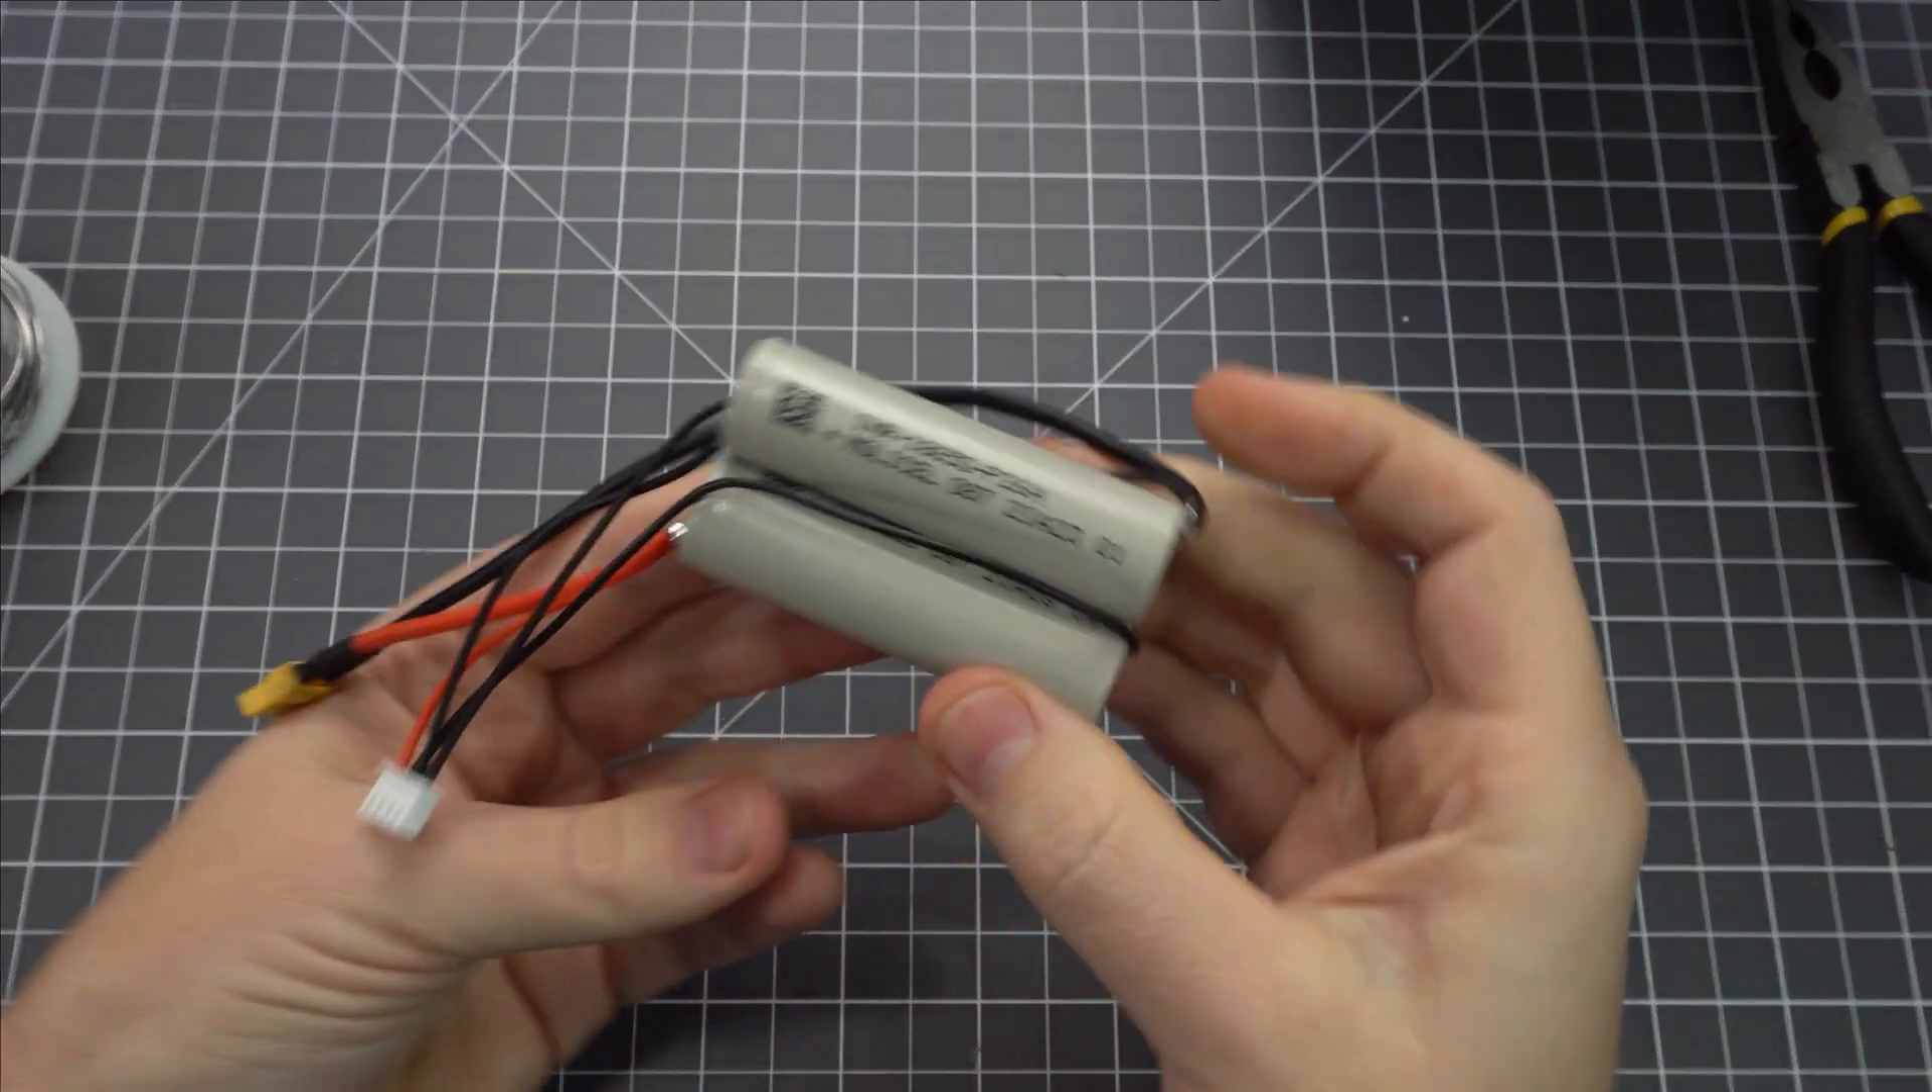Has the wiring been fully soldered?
Yes.